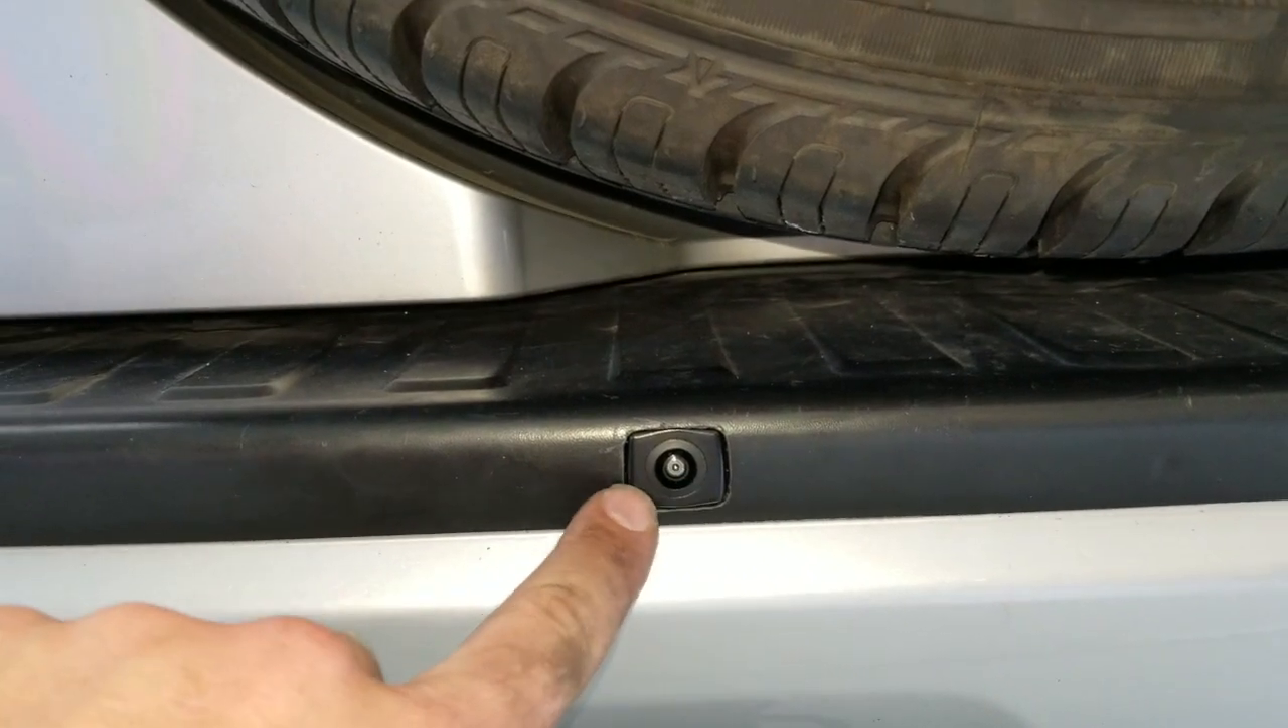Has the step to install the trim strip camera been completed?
Yes.